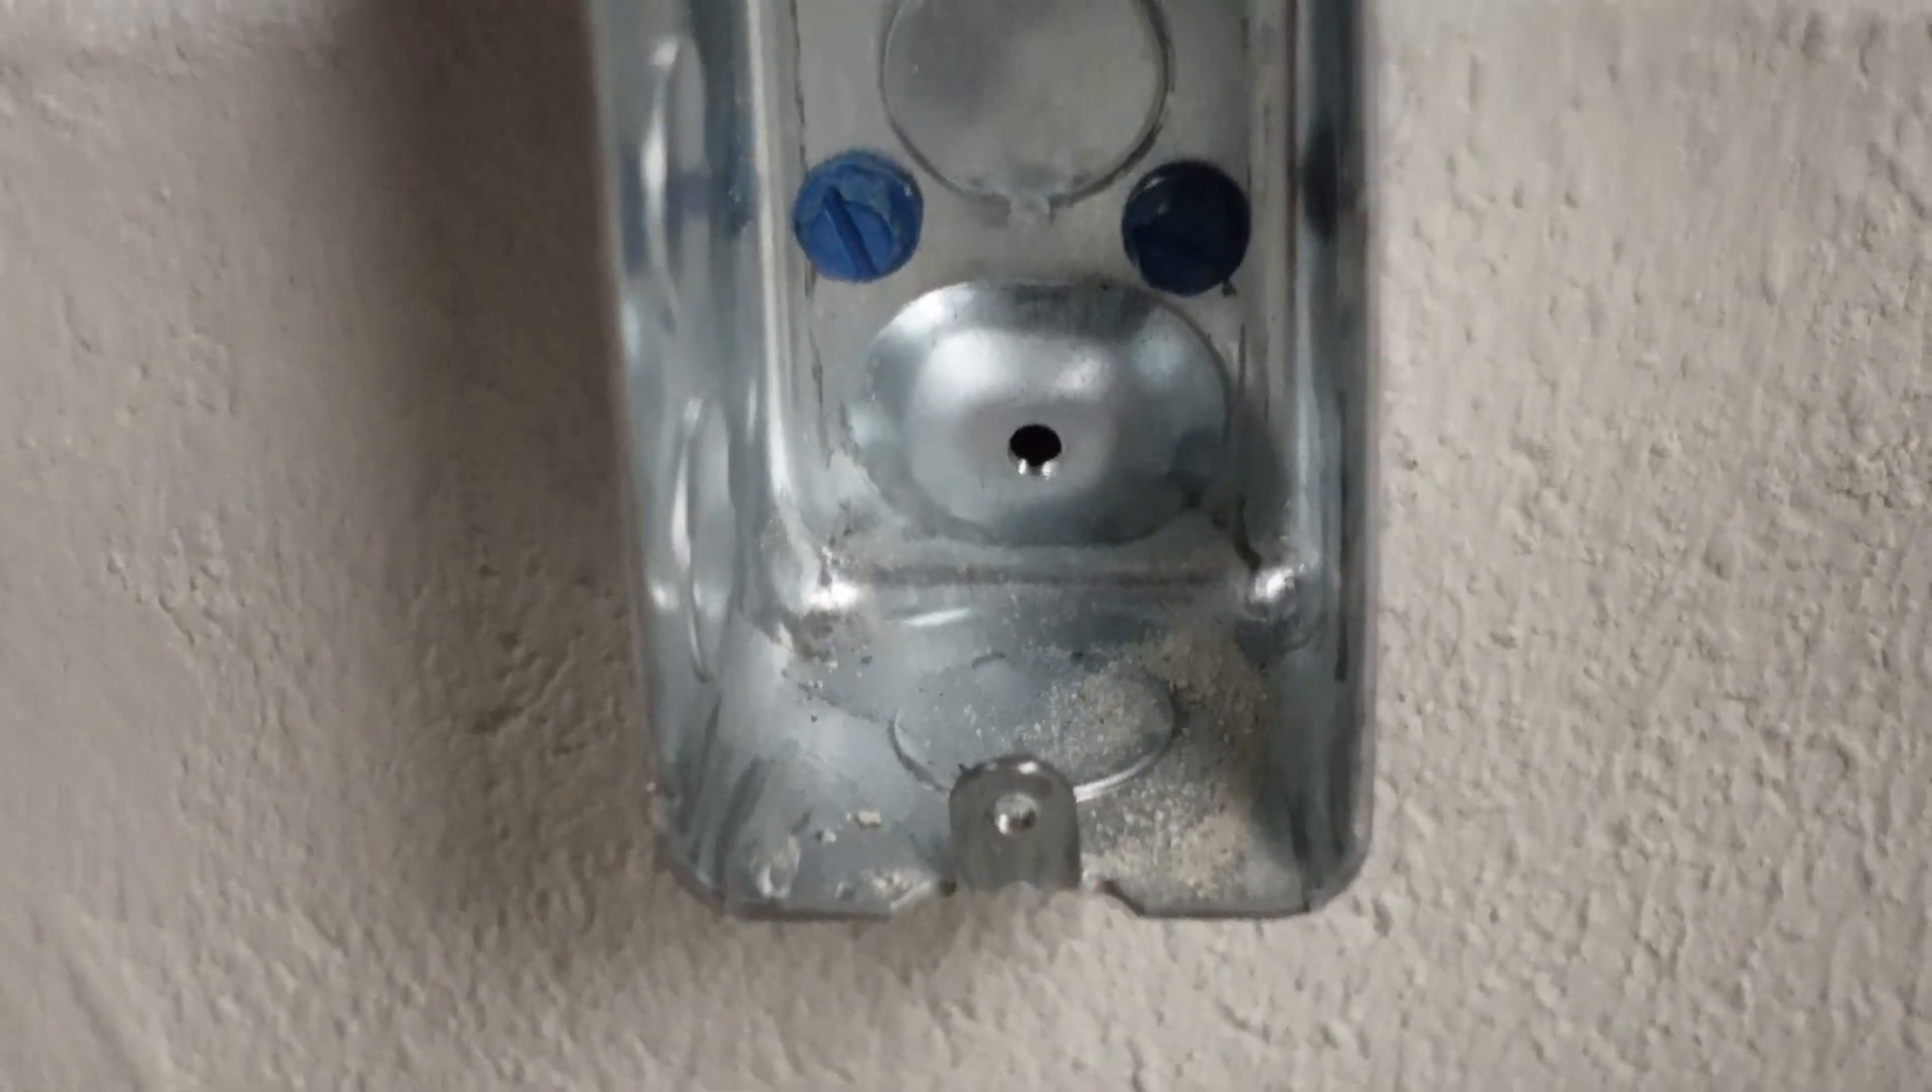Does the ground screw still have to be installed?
Yes.